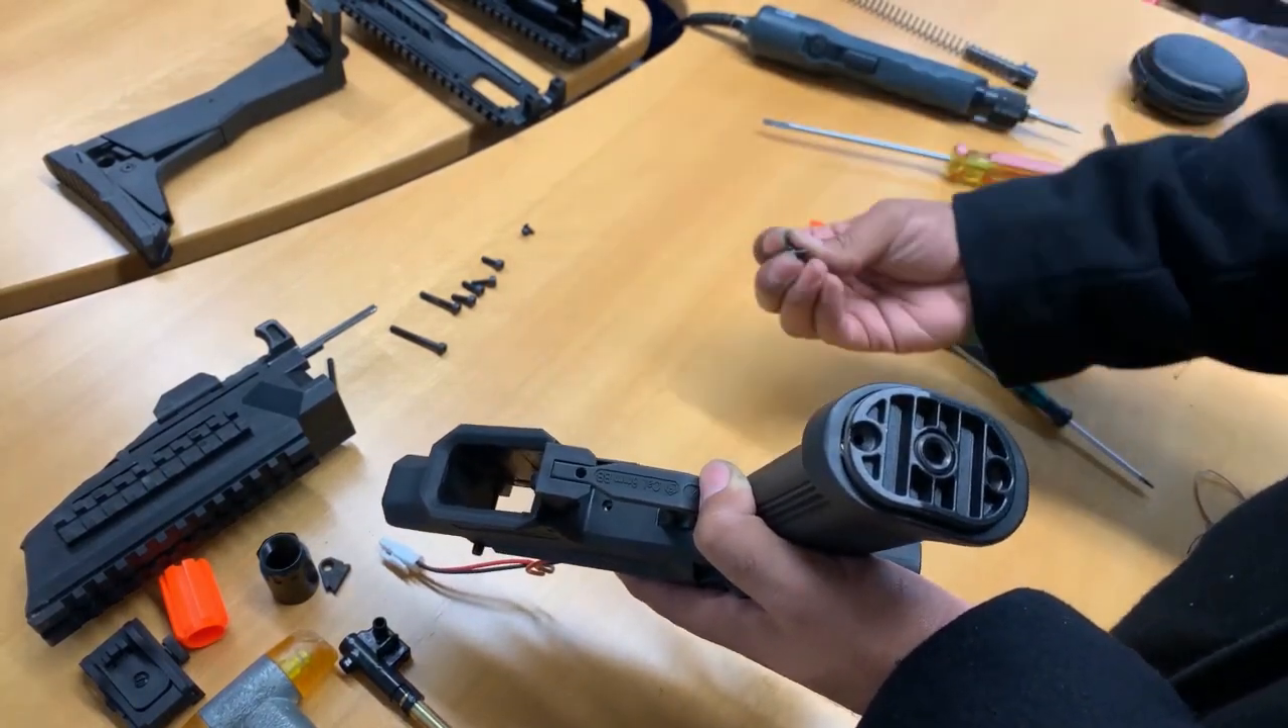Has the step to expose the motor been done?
No.